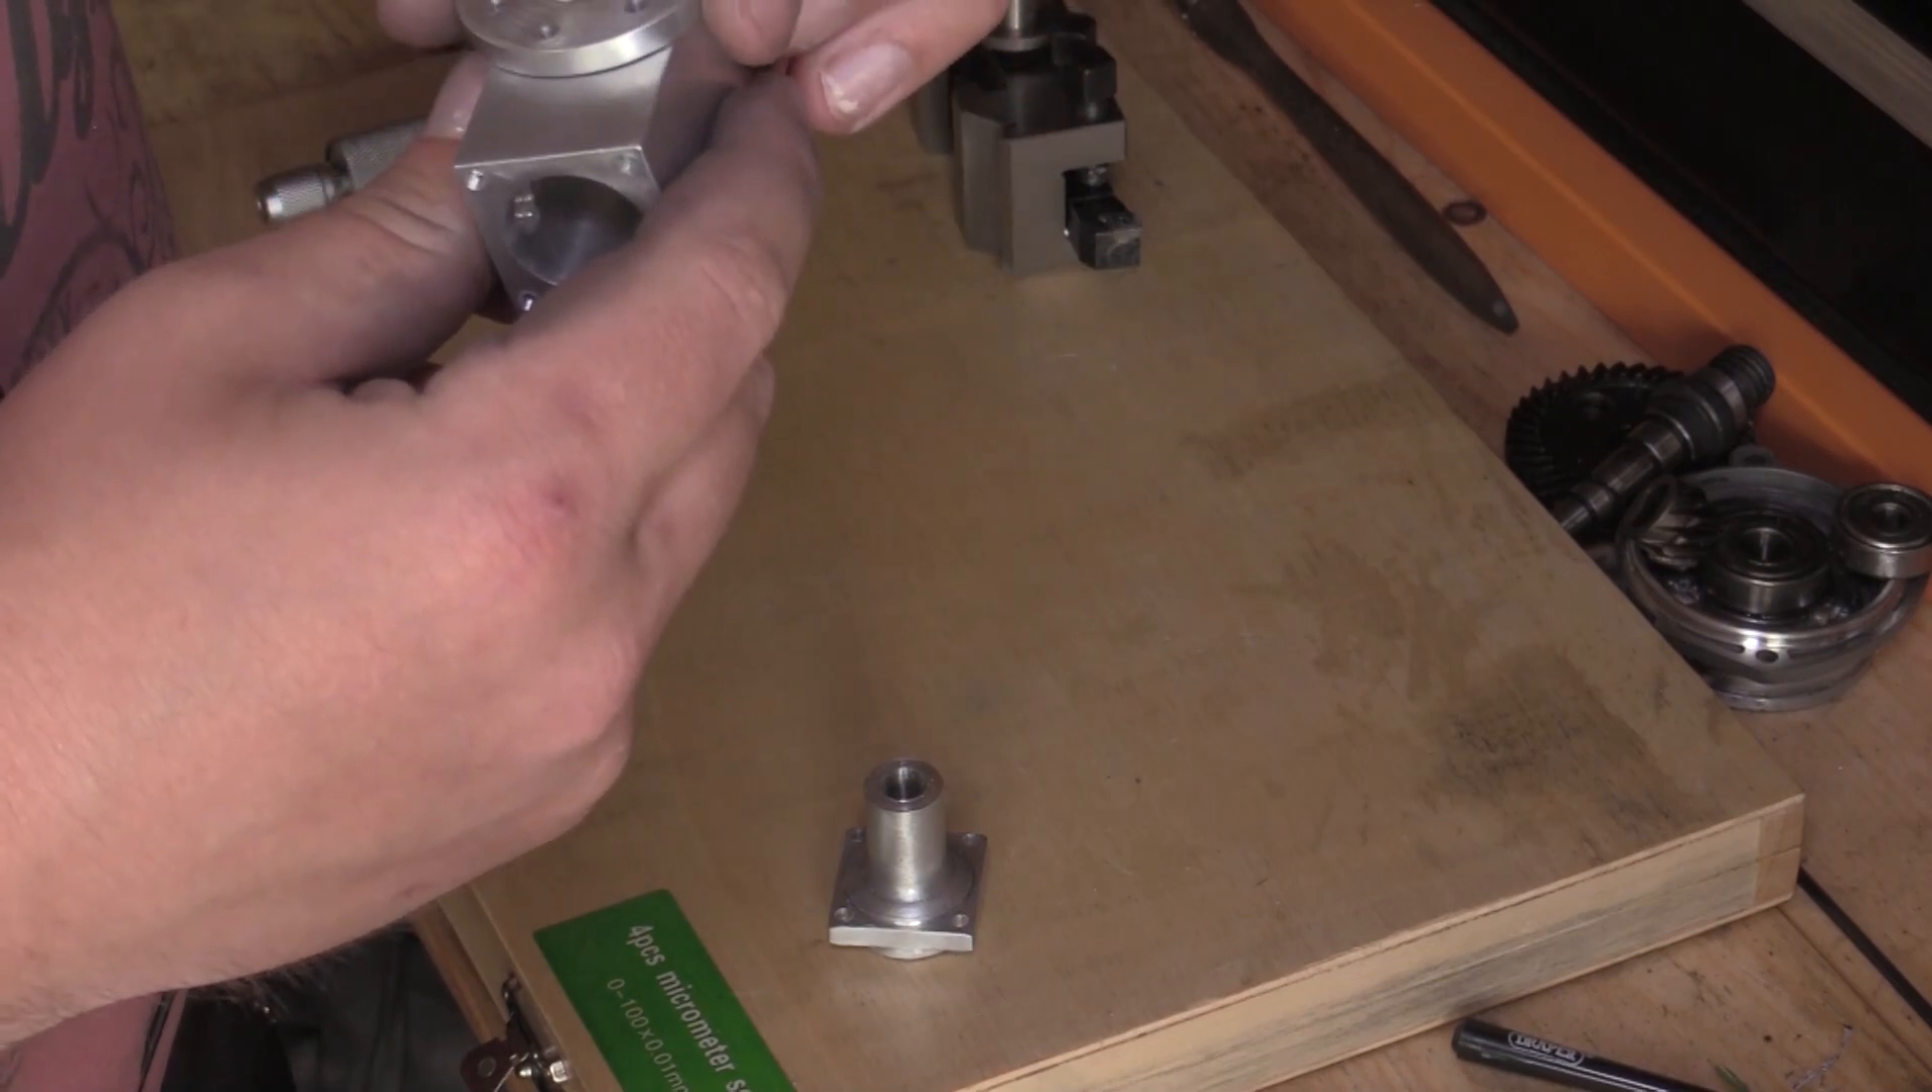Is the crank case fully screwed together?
No.